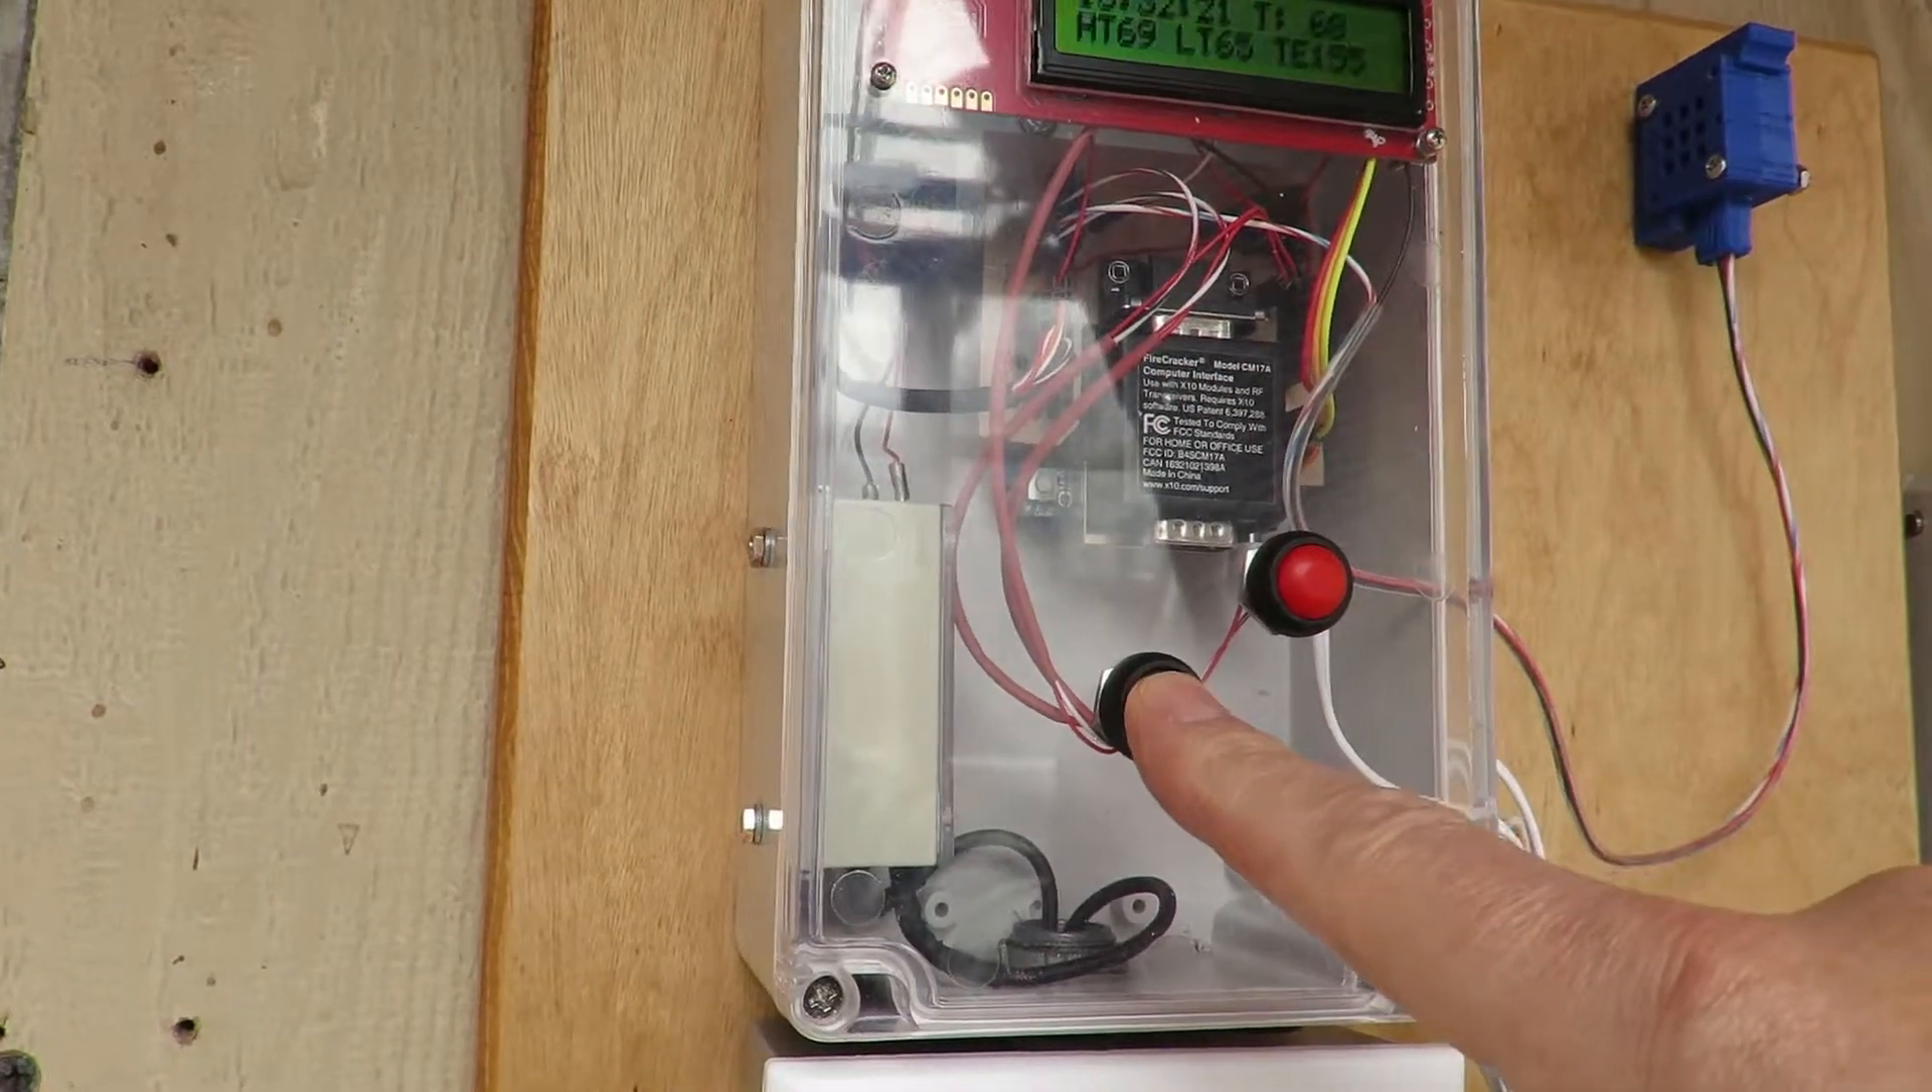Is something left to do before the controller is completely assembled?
No.